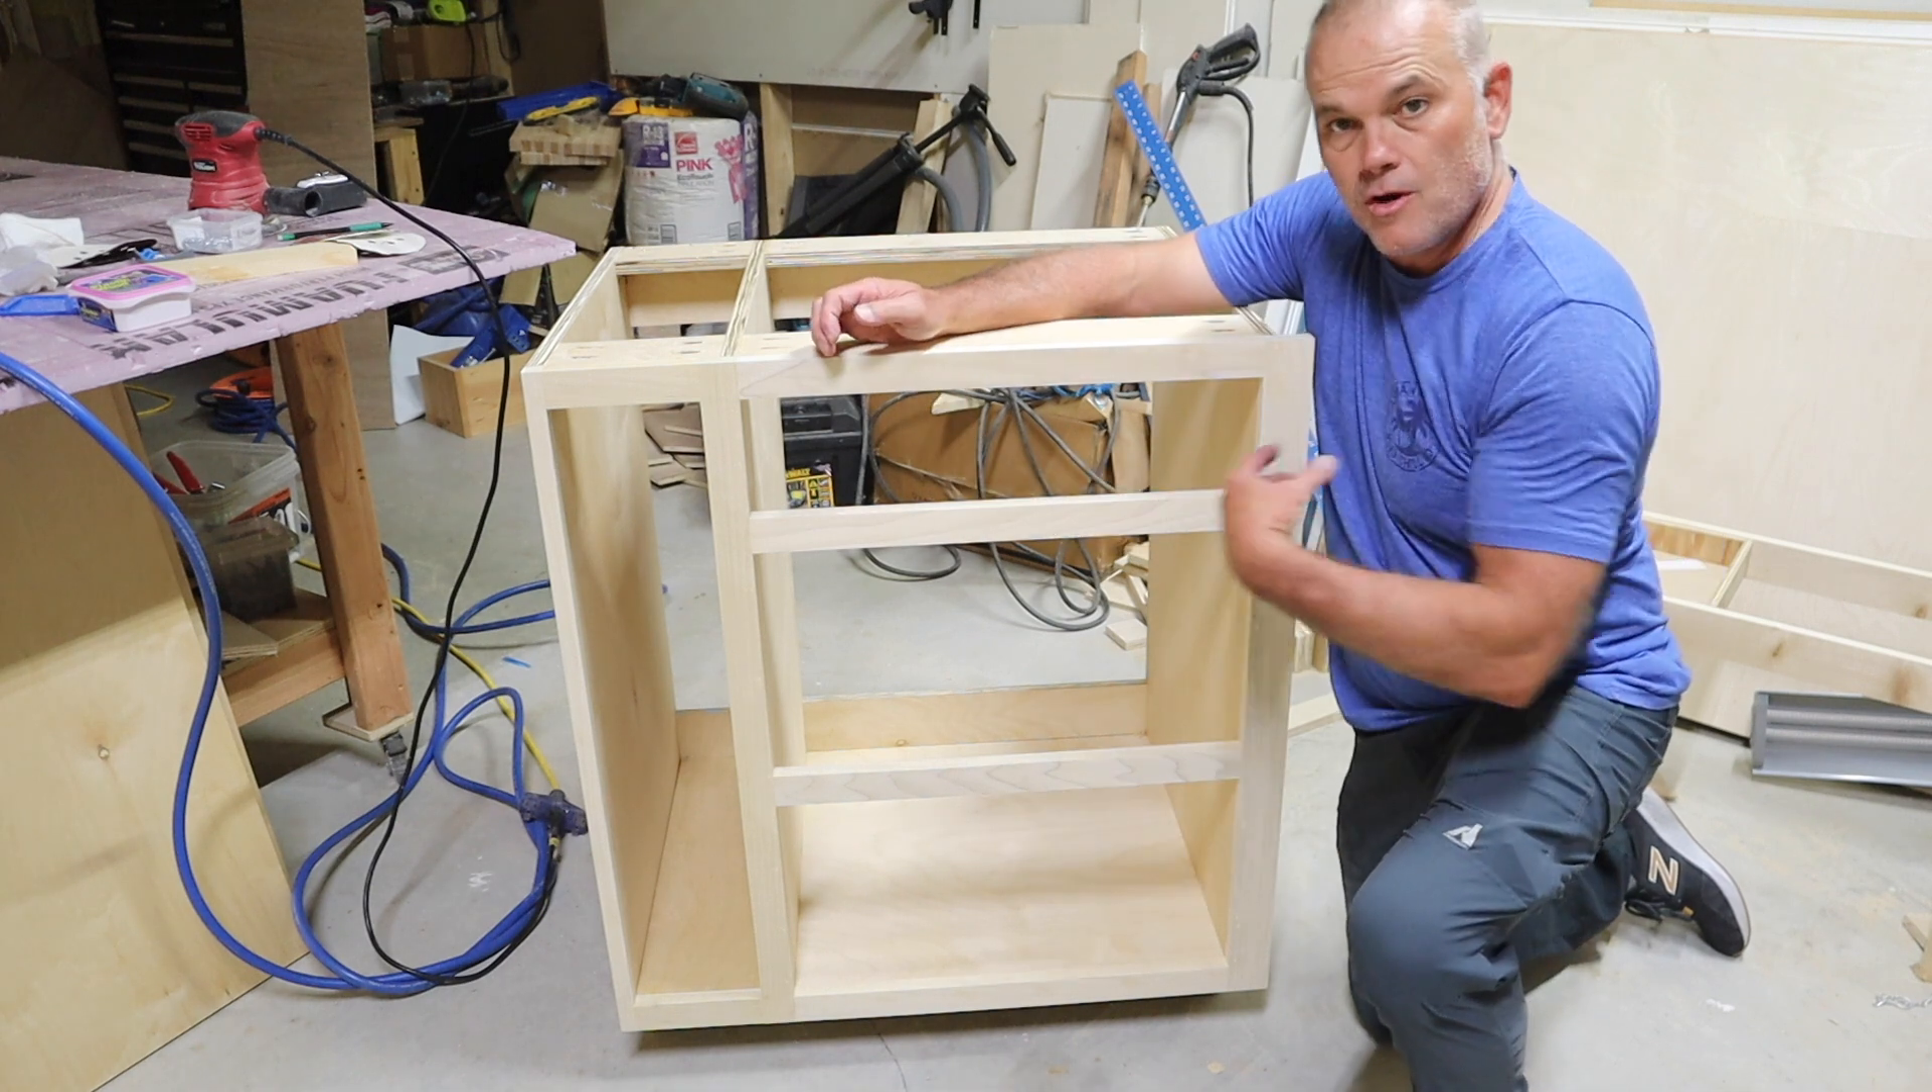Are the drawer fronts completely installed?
No.